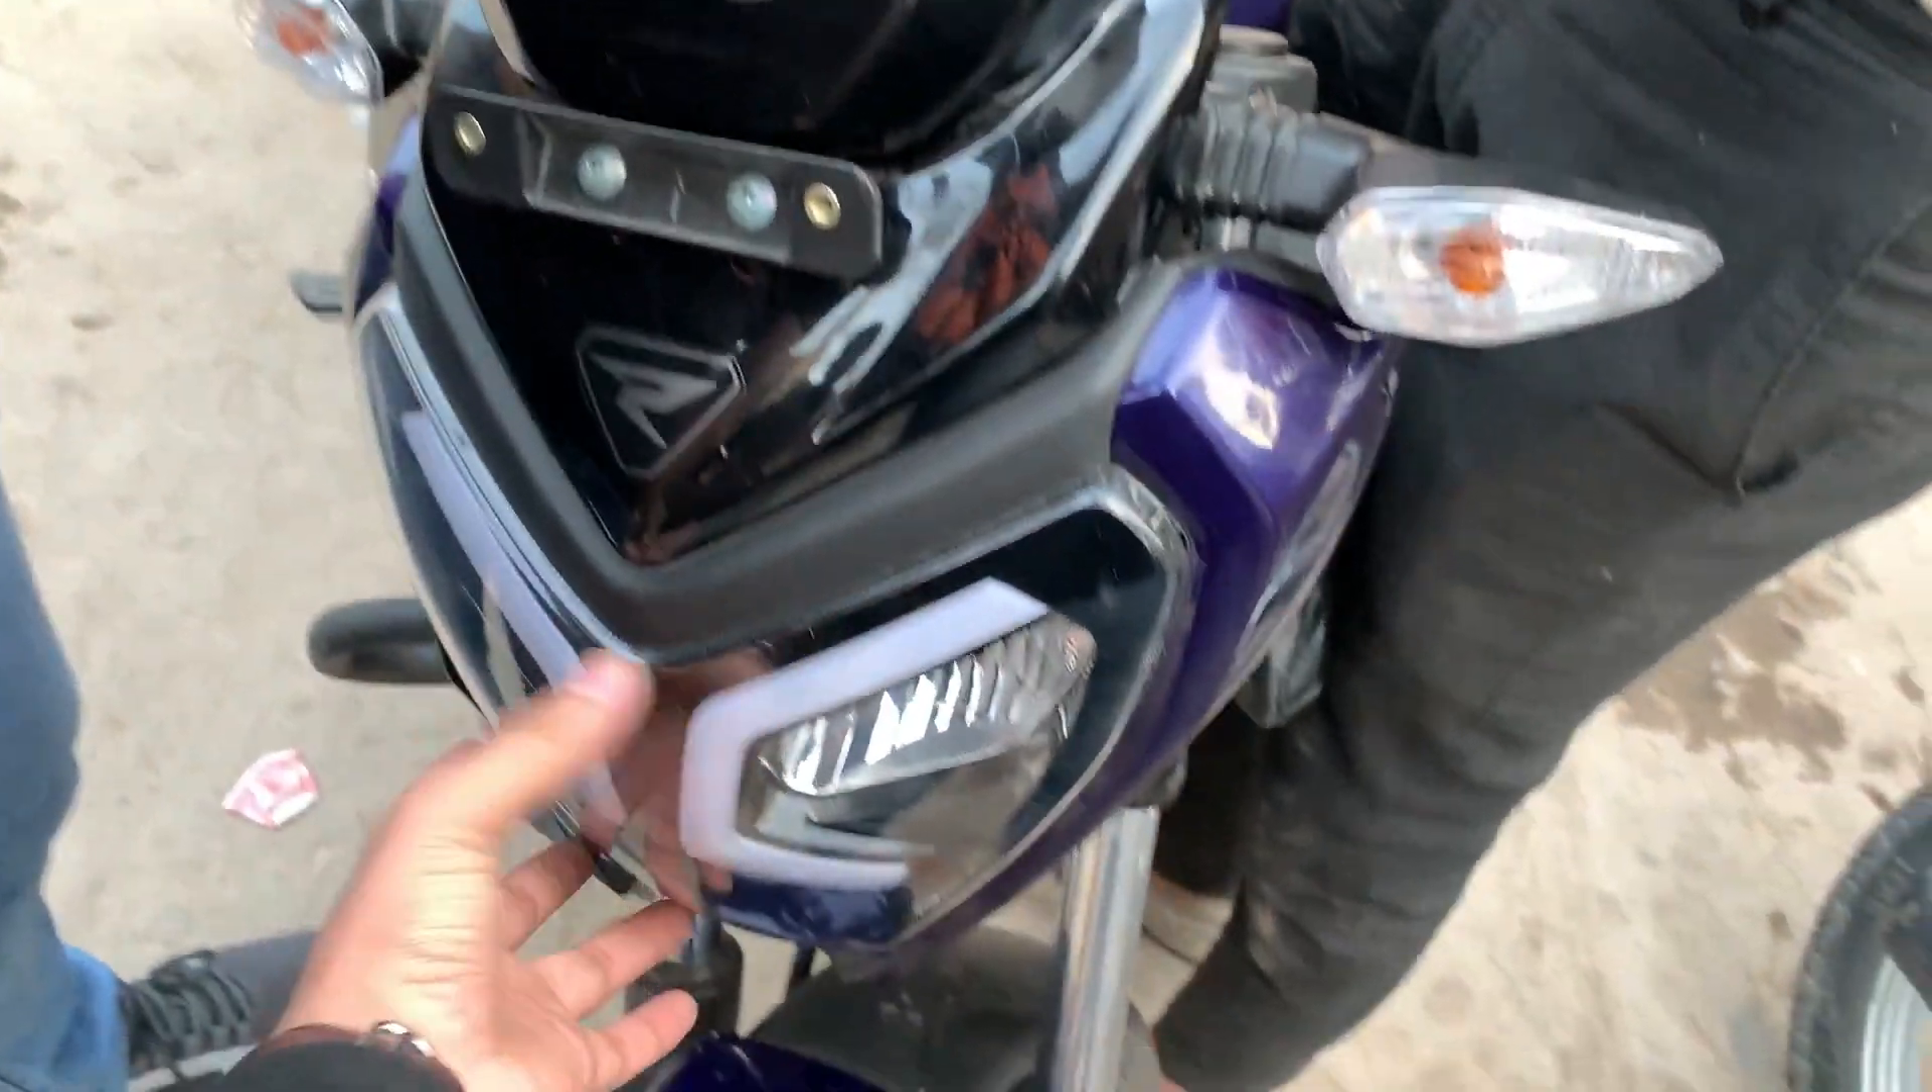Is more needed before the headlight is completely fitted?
No.